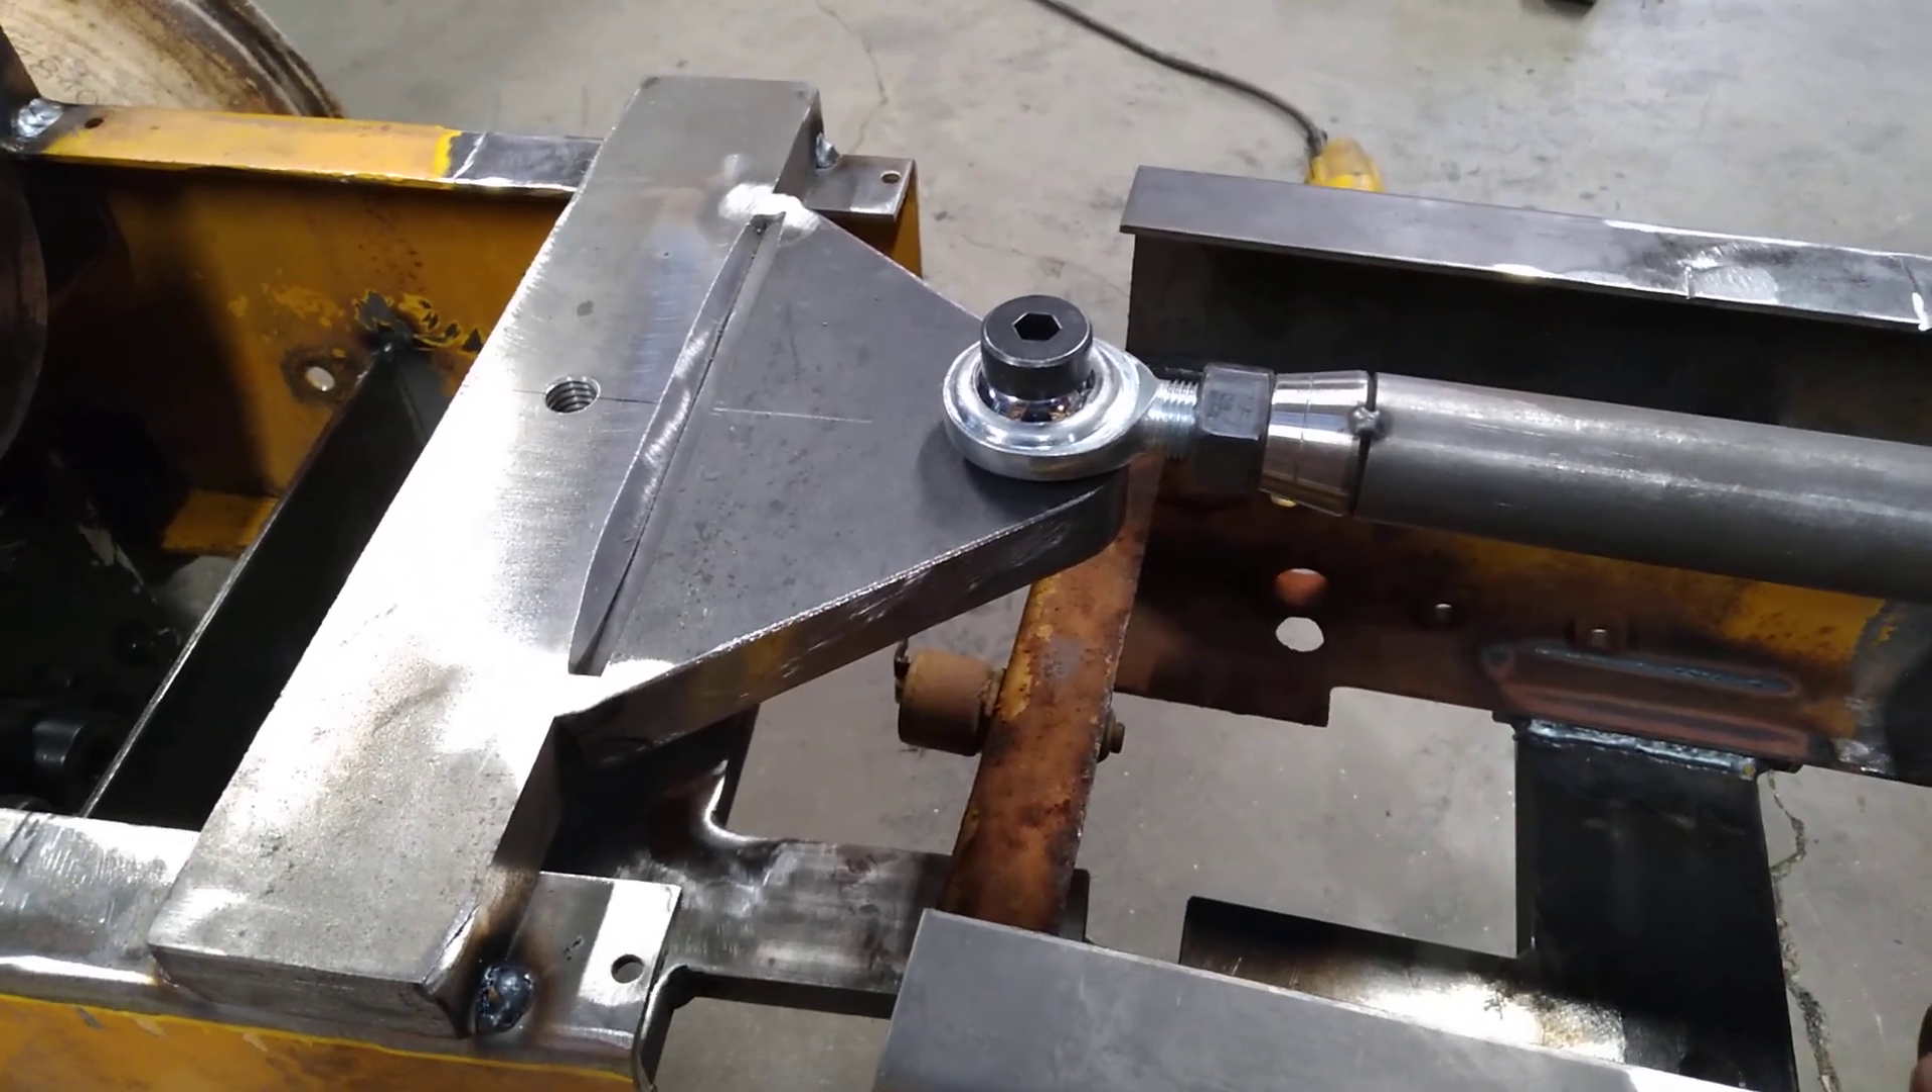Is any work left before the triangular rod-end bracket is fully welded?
Yes.